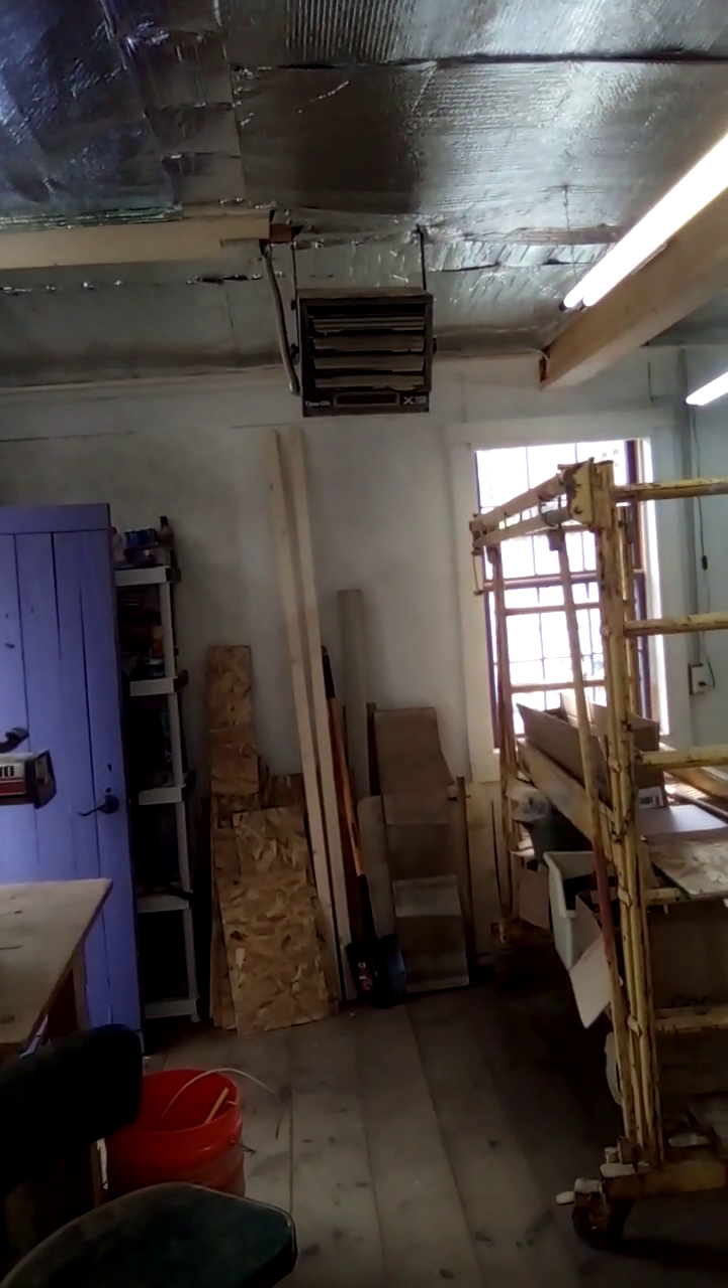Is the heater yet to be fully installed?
No.